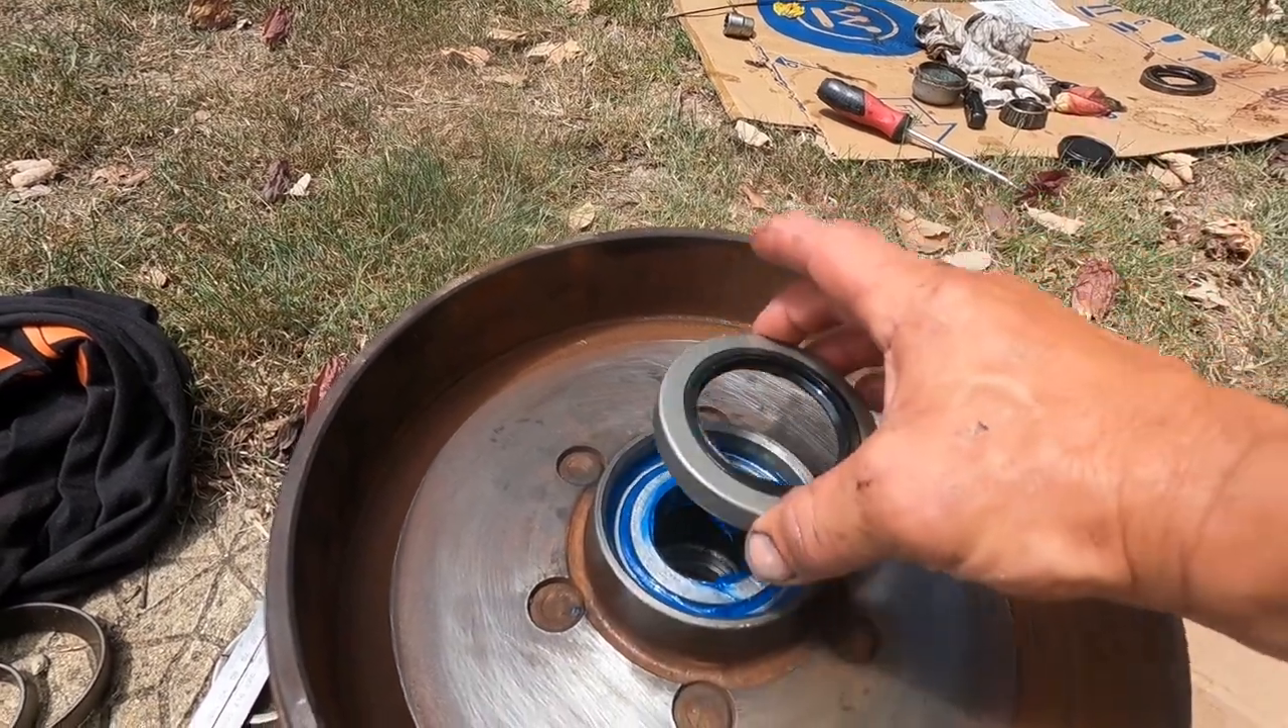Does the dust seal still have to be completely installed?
Yes.